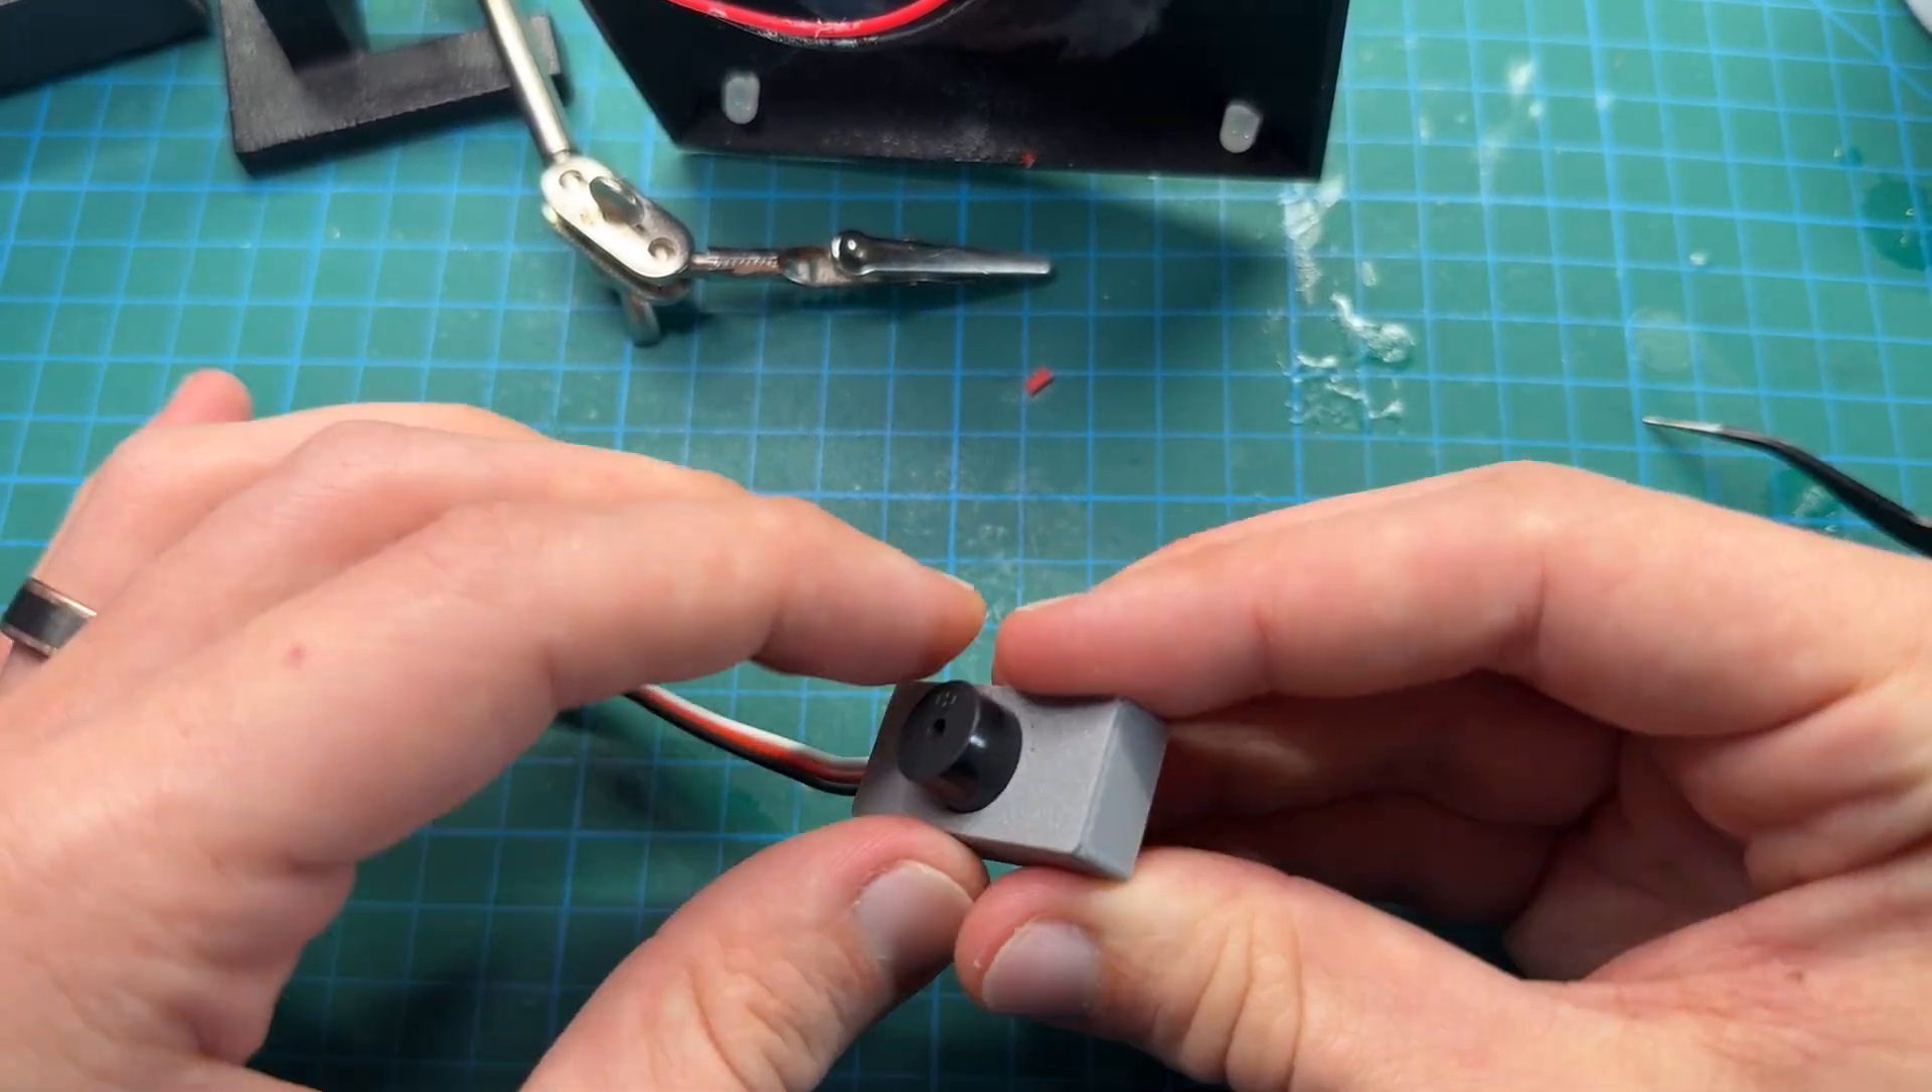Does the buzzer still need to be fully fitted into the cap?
No.